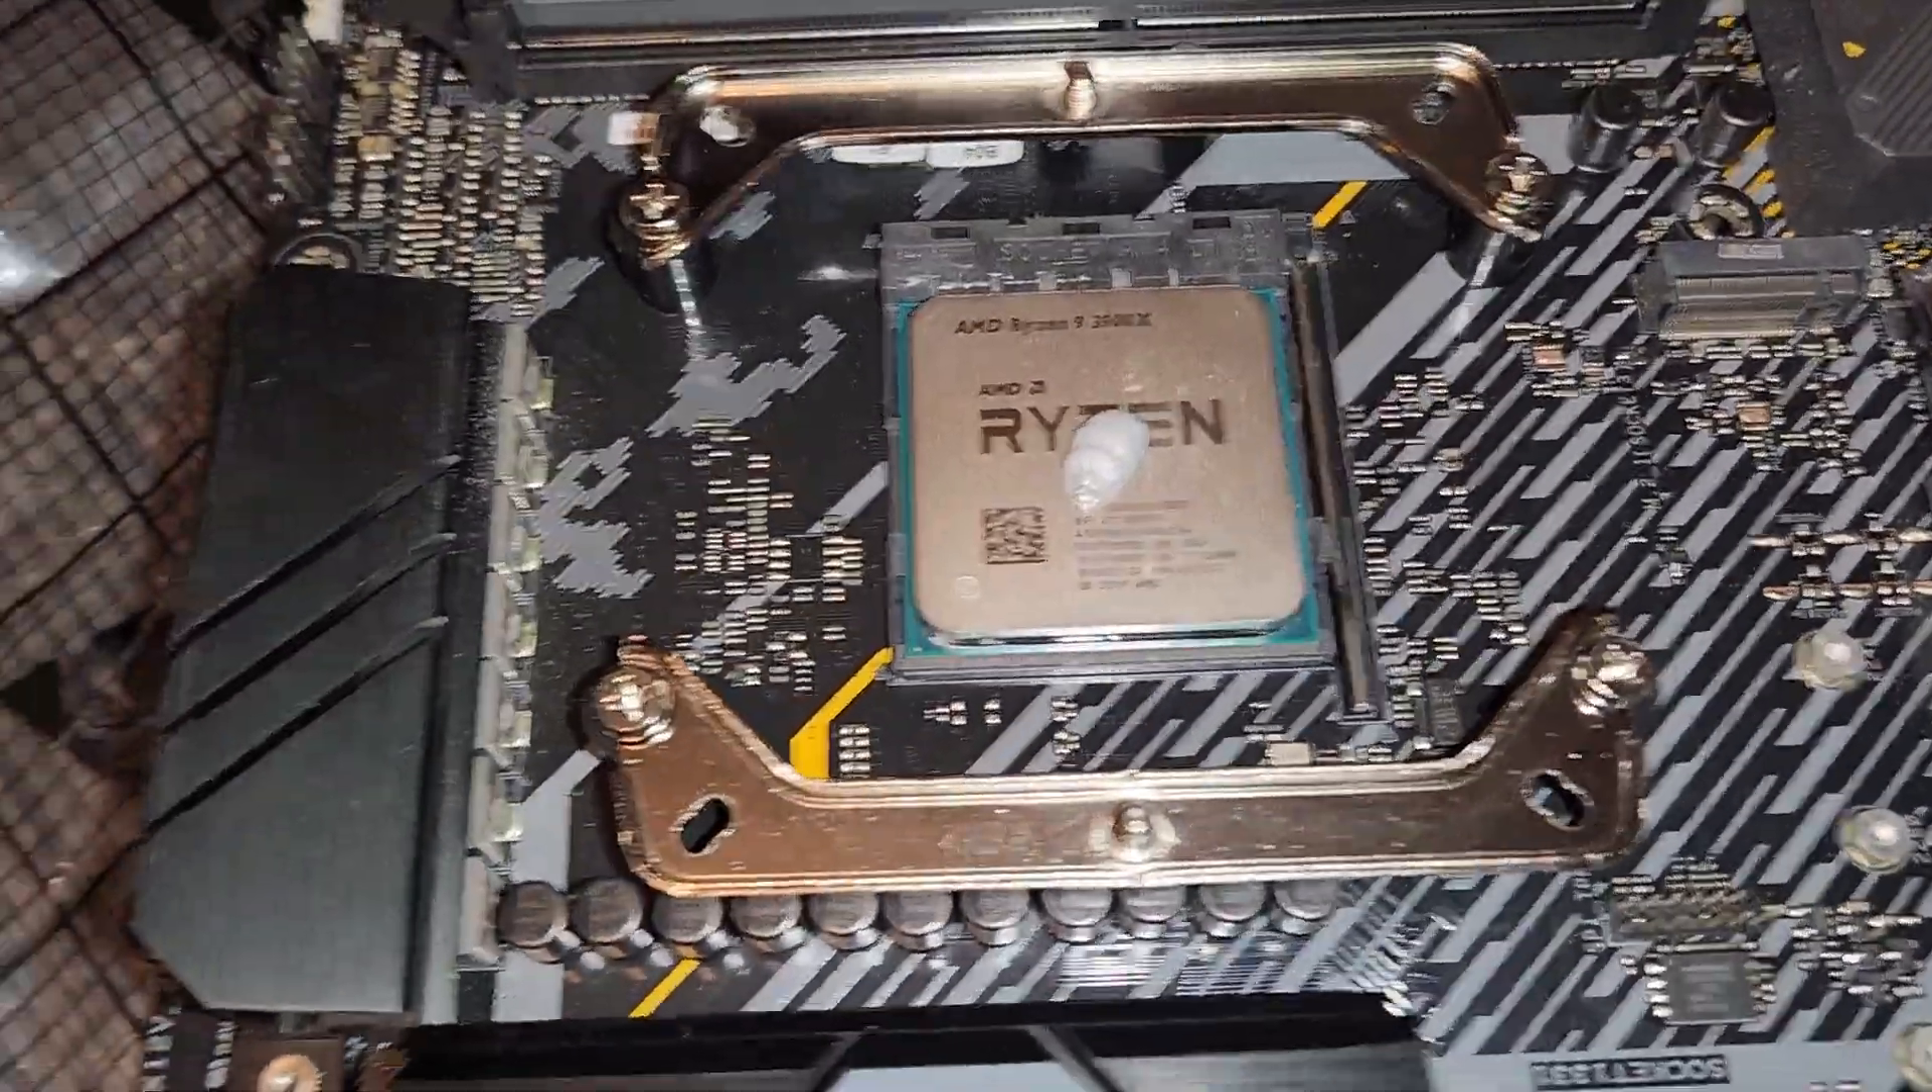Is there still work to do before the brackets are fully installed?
No.